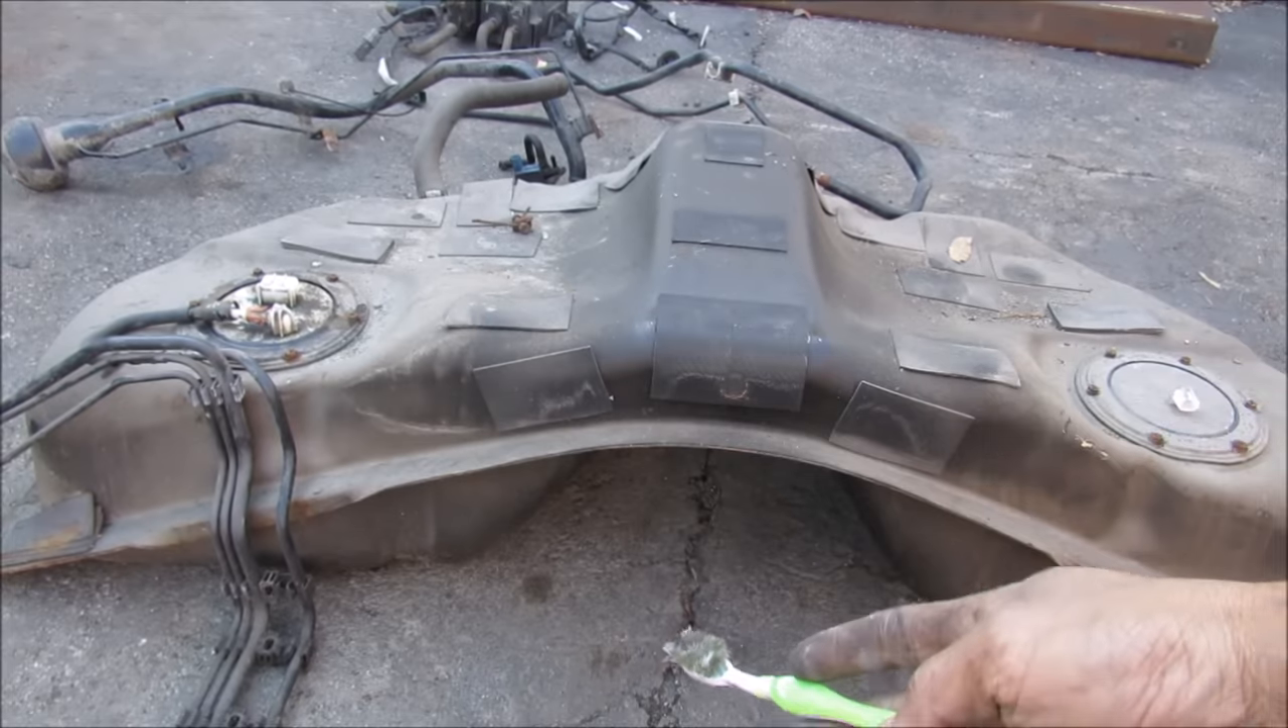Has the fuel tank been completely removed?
Yes.